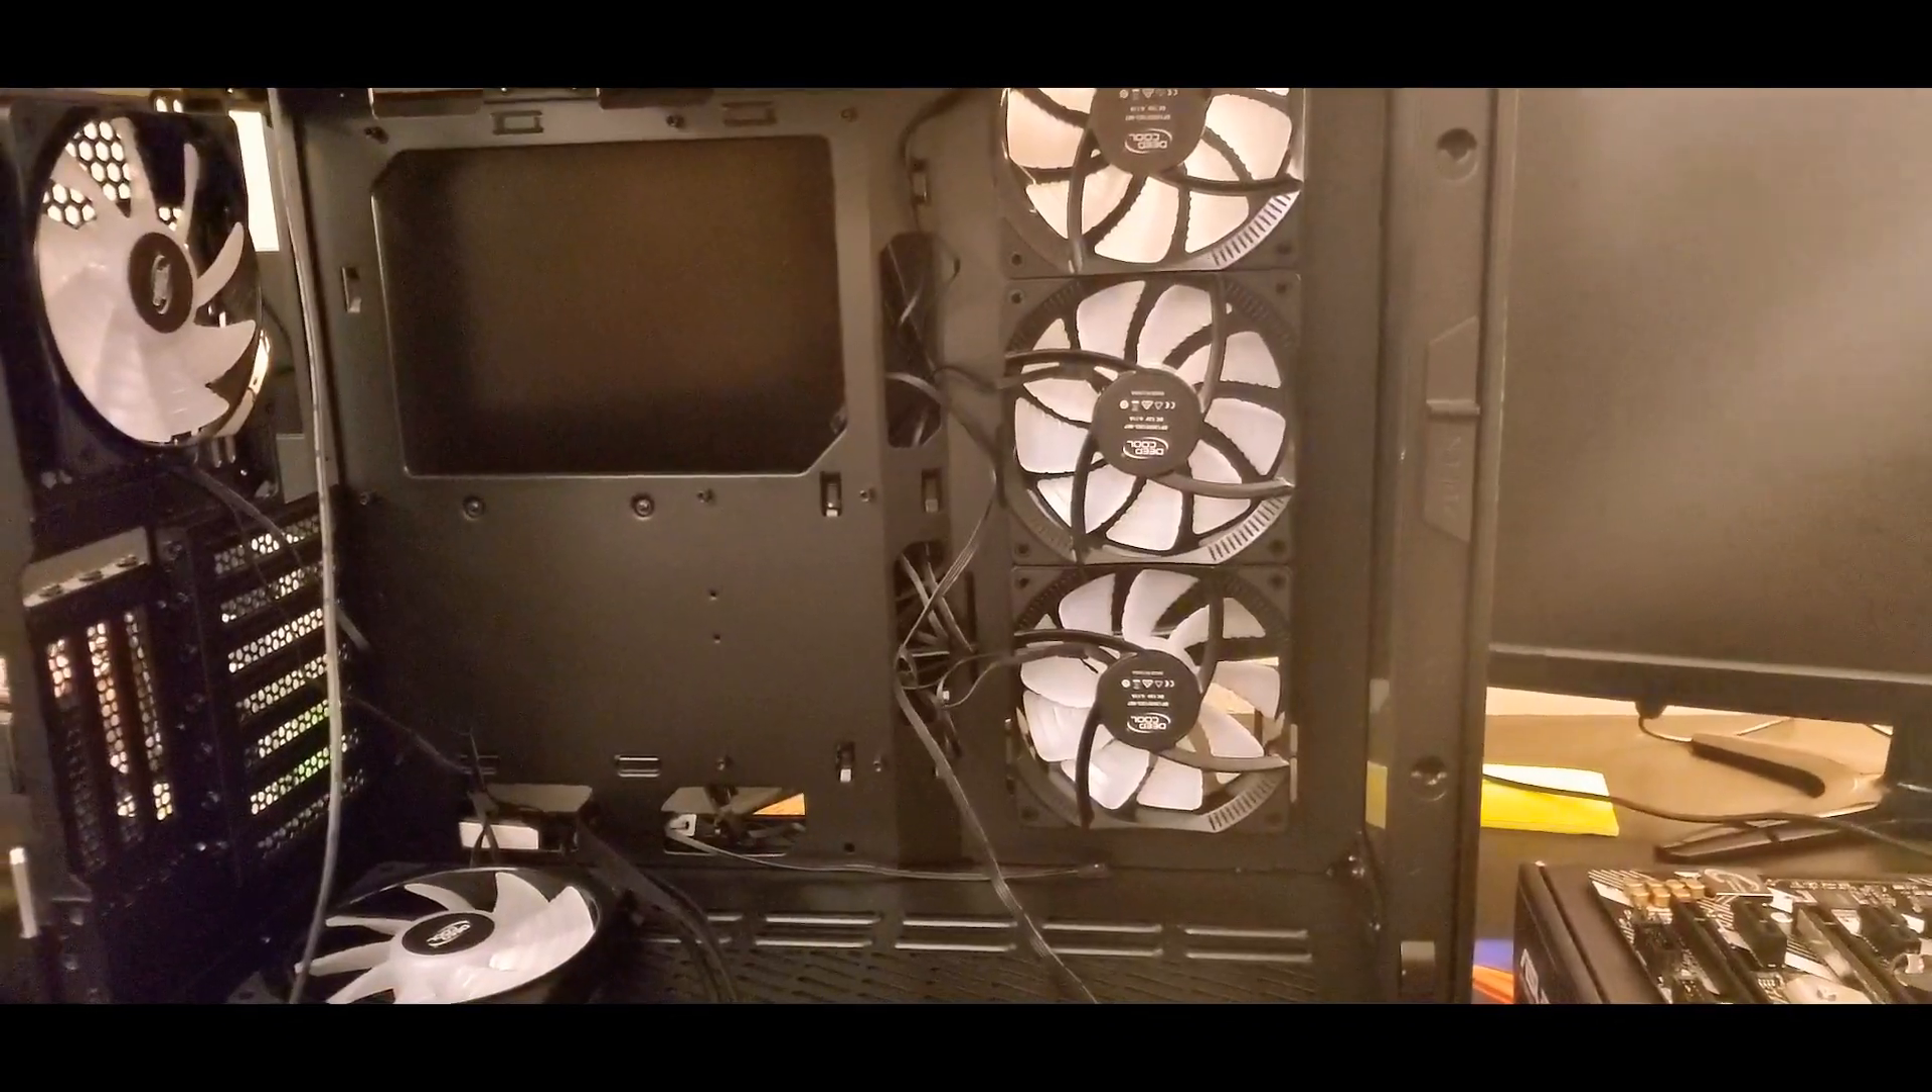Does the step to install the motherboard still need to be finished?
Yes.